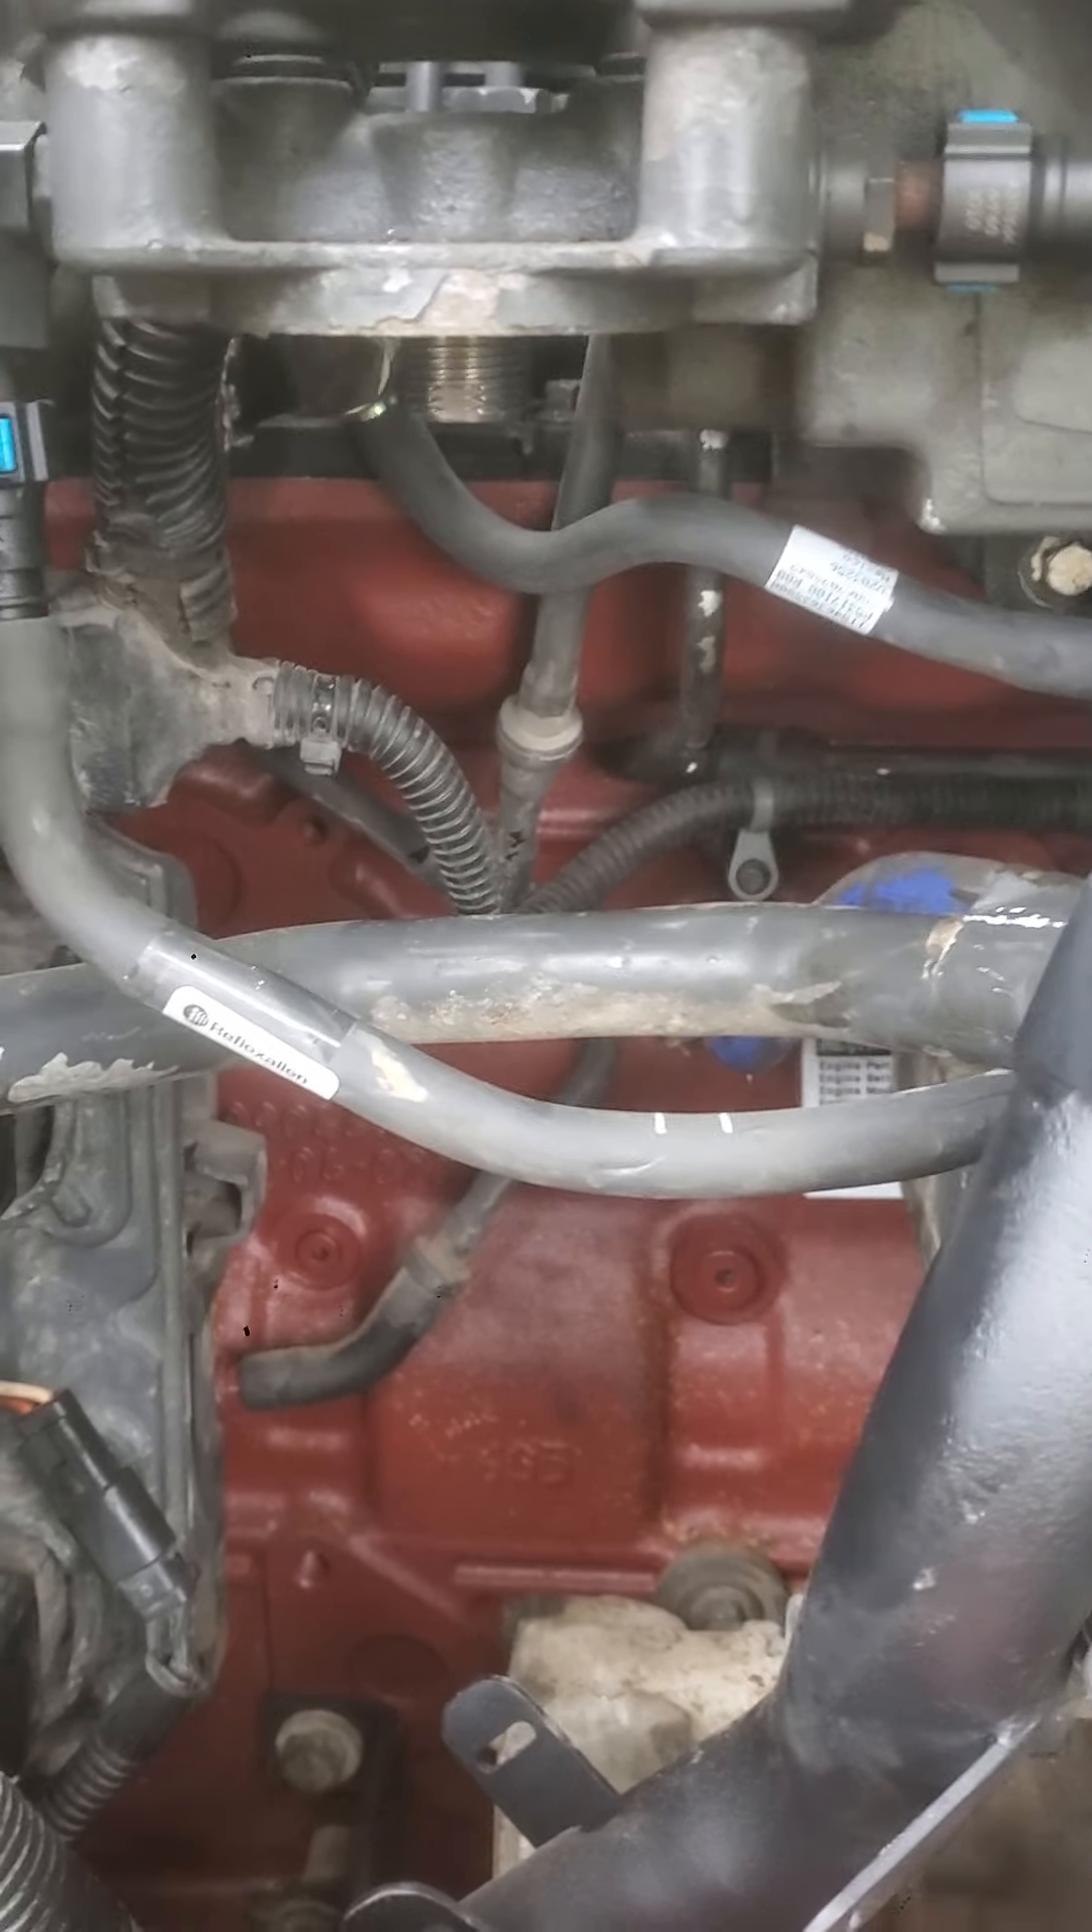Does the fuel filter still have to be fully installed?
Yes.